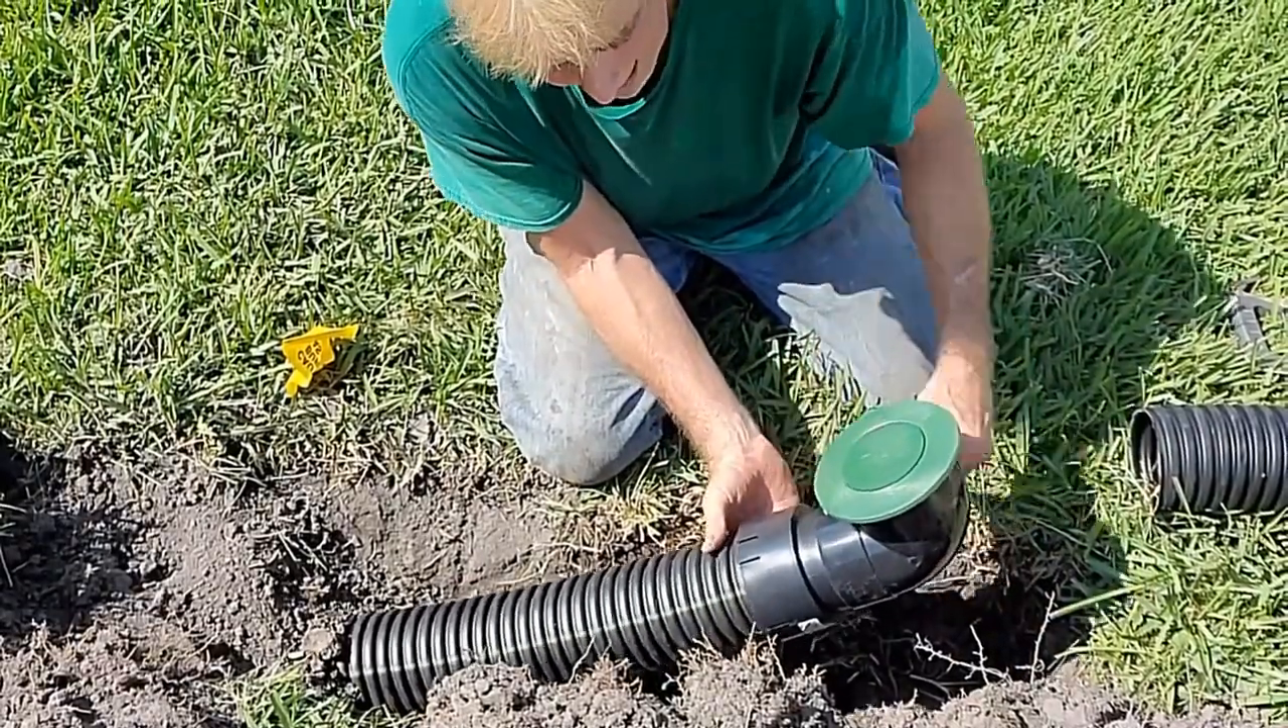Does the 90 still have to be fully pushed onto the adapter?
No.